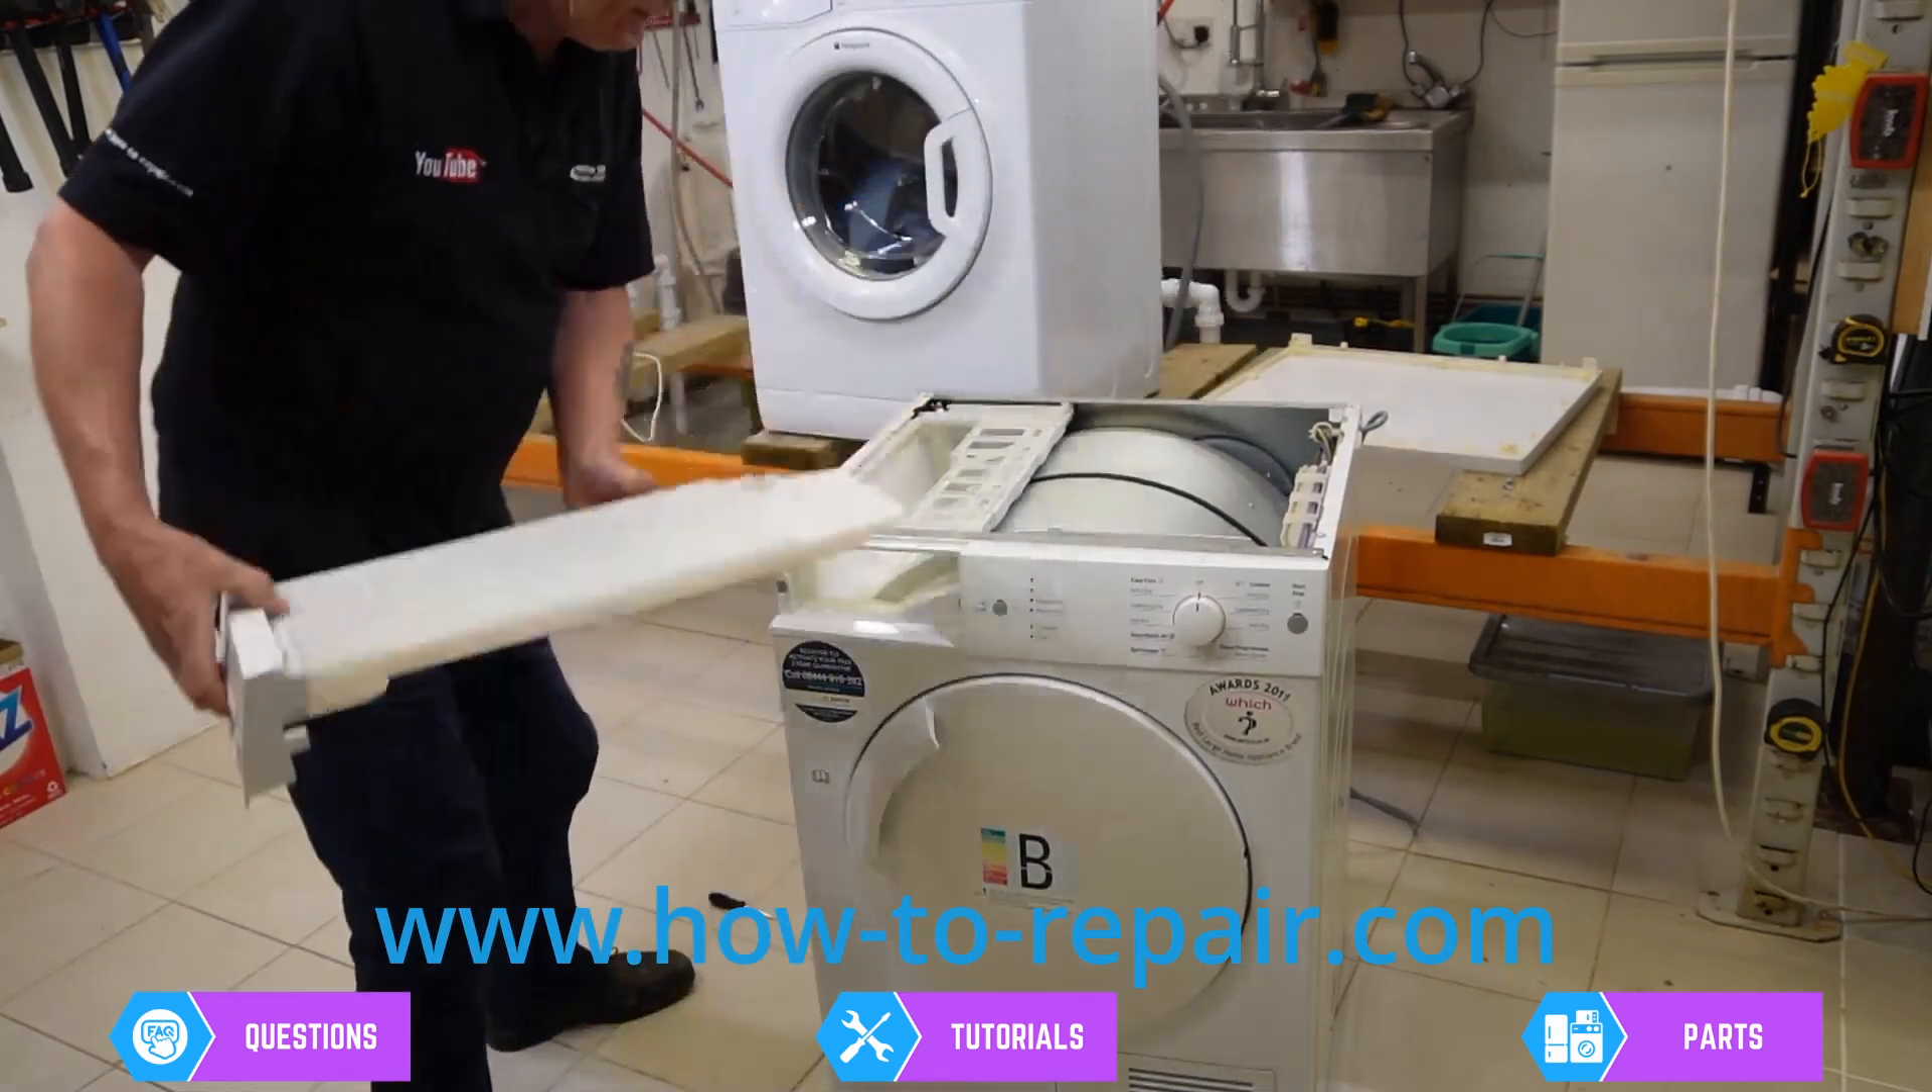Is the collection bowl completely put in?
No.